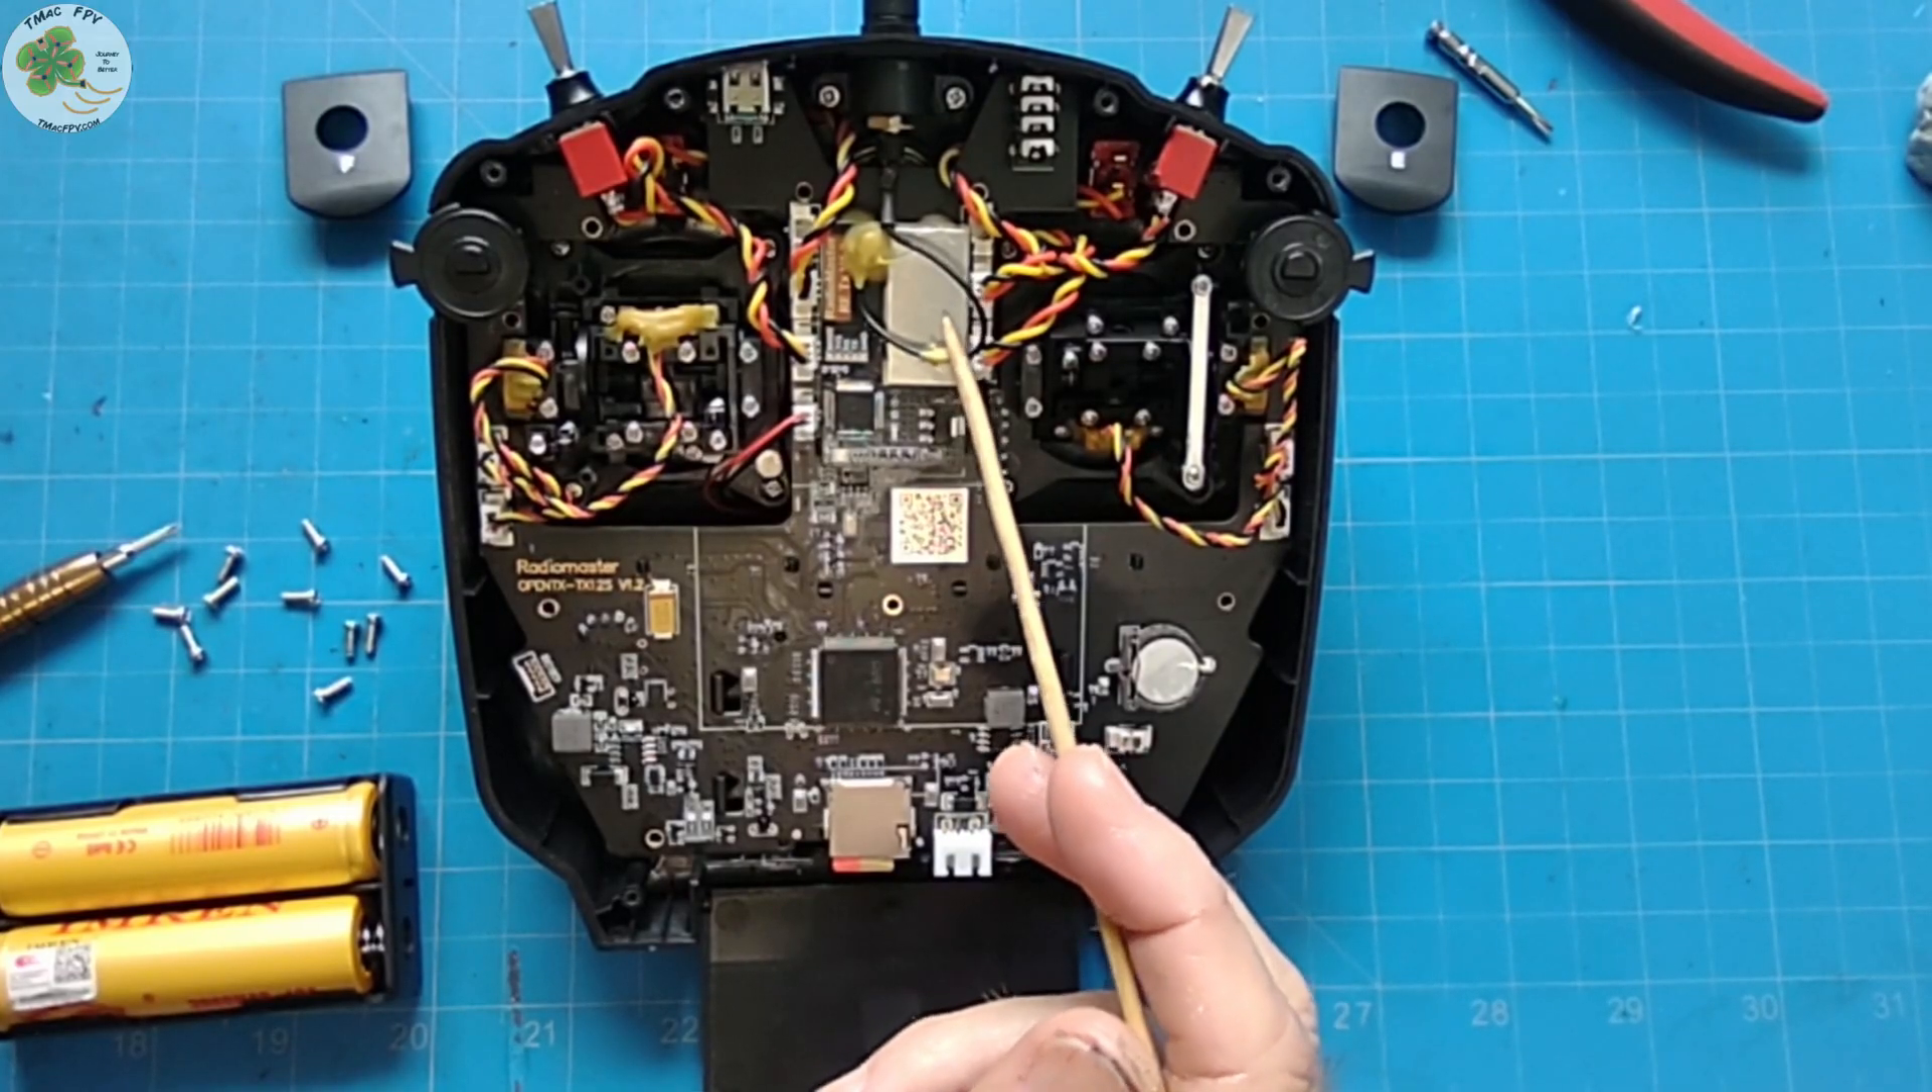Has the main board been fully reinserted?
Yes.